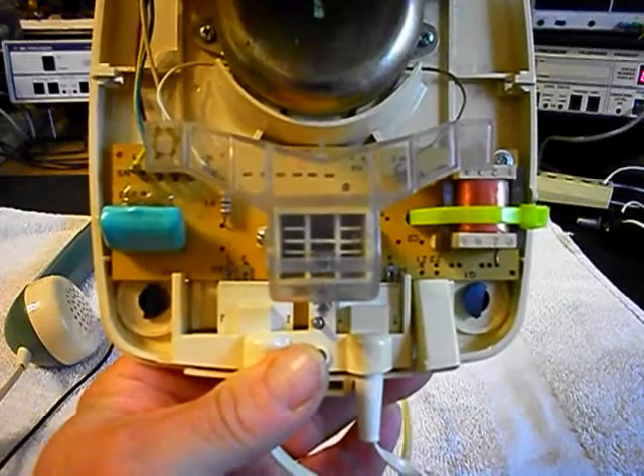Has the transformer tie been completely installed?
Yes.